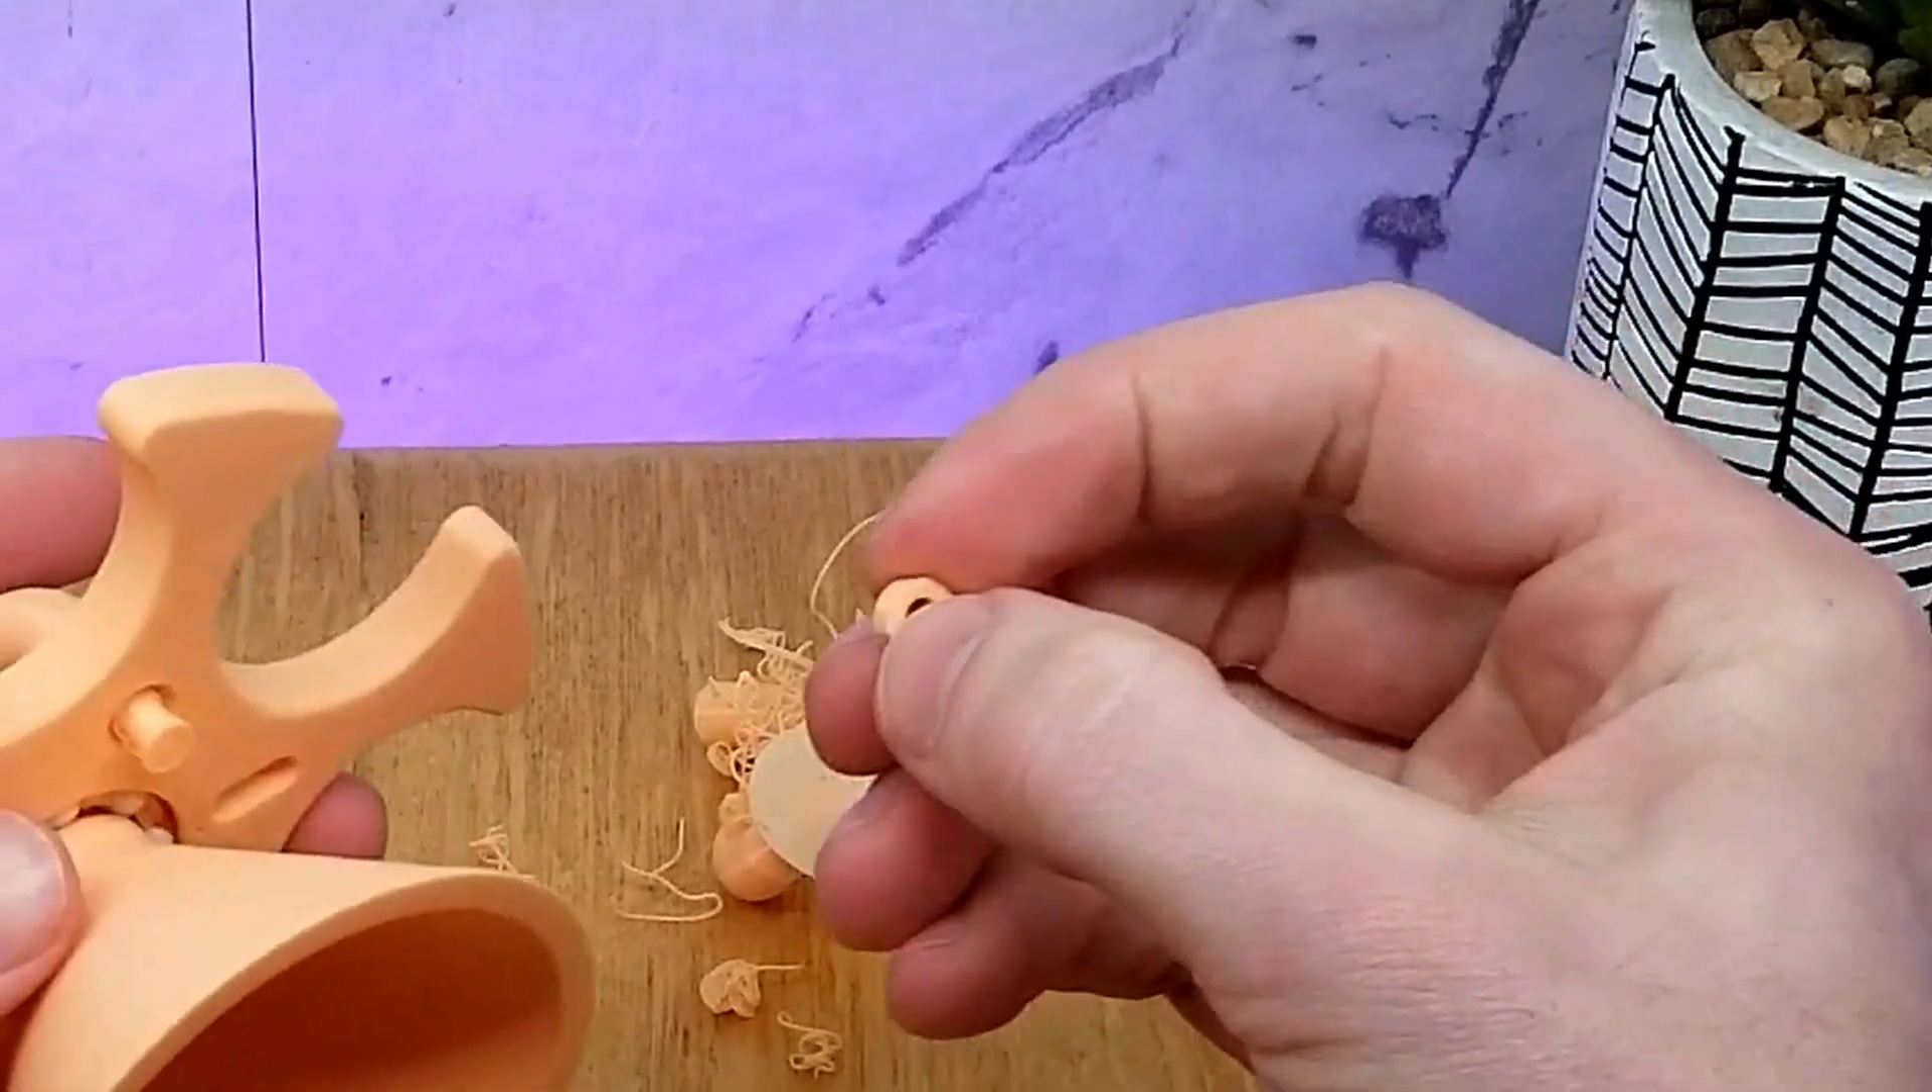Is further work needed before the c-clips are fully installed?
Yes.